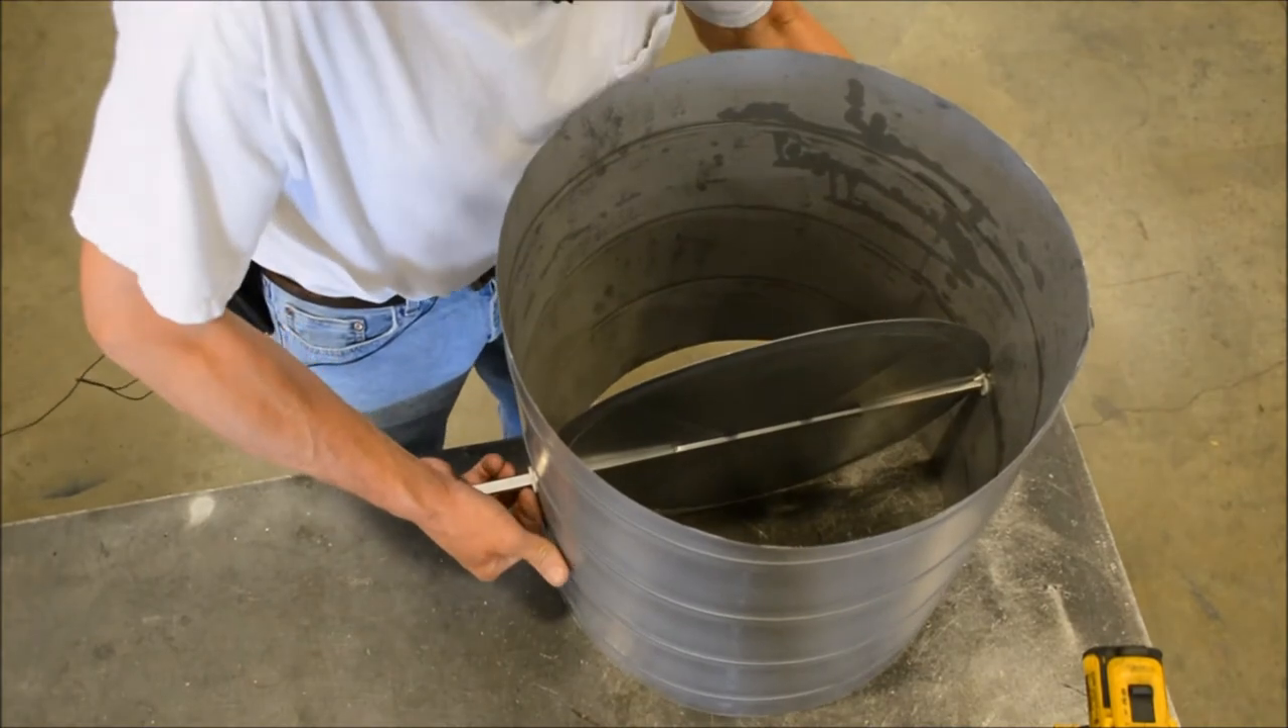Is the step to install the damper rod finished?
Yes.